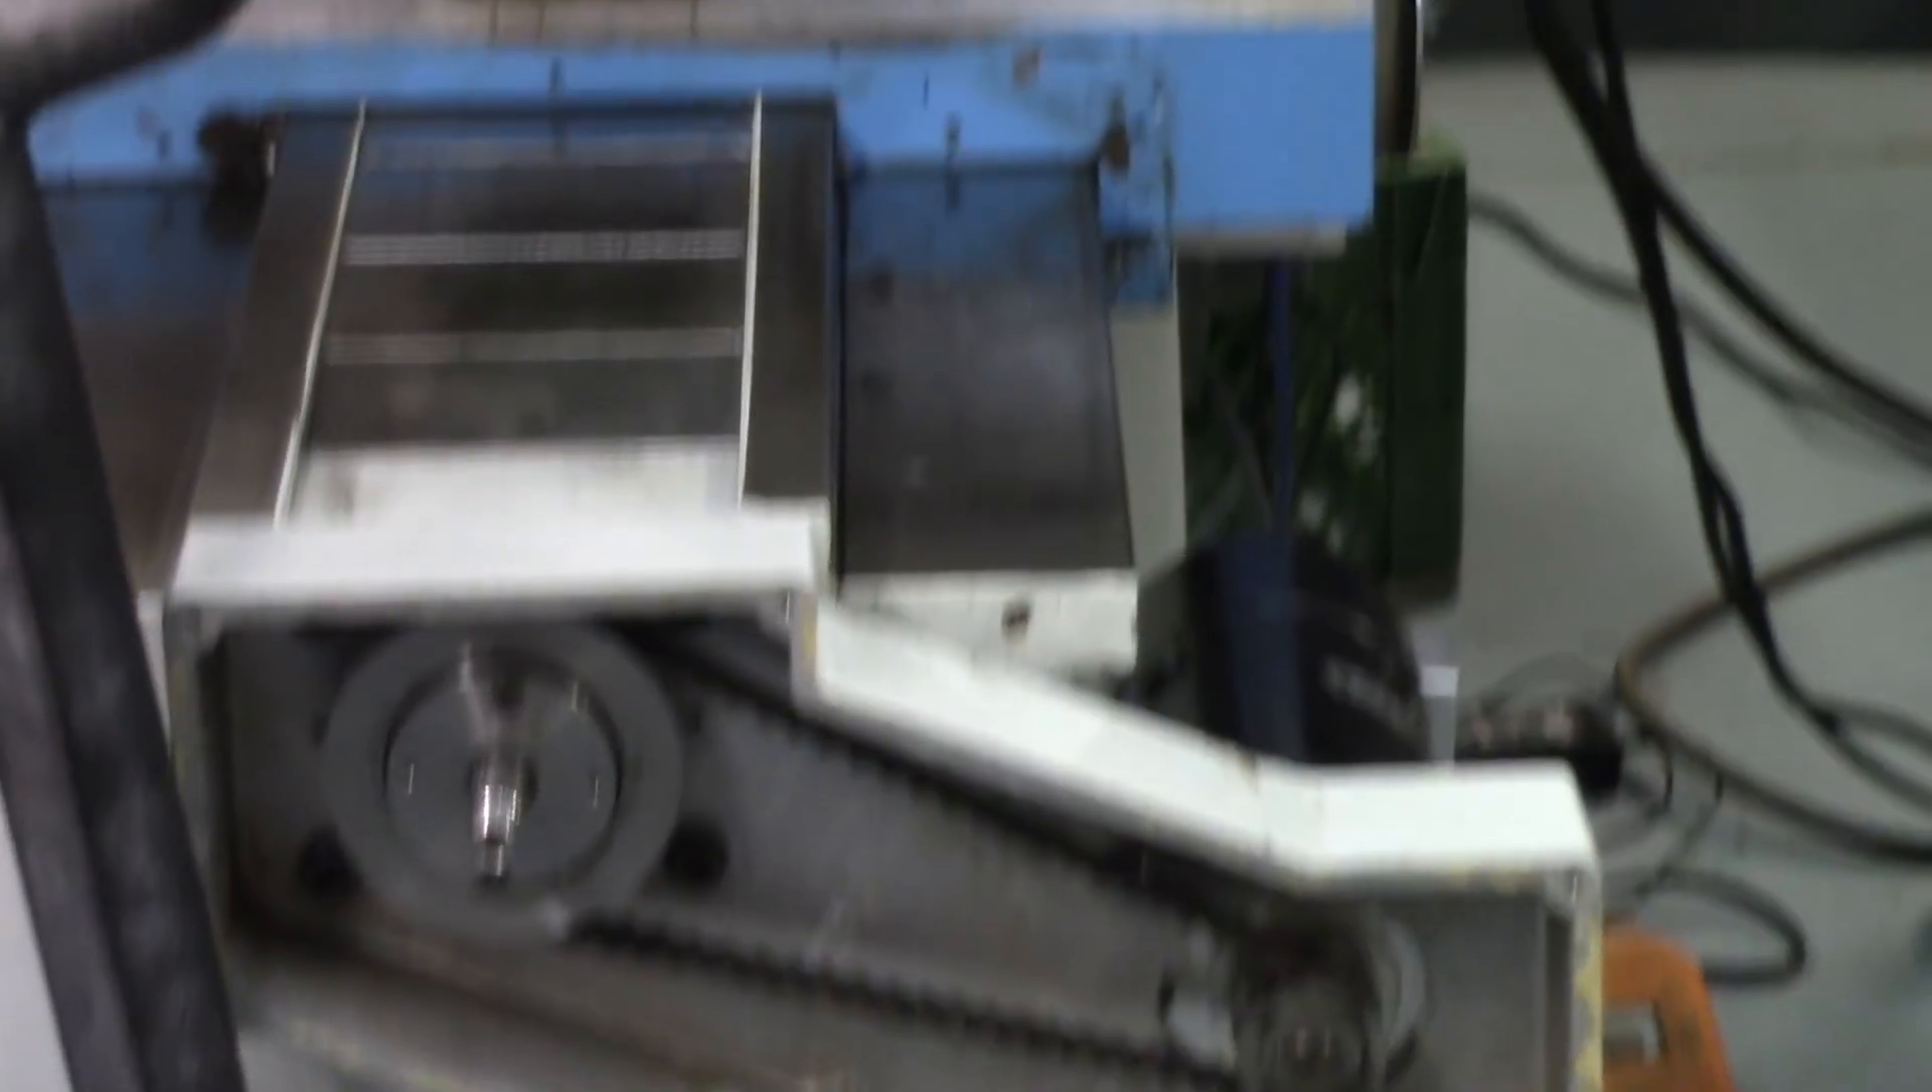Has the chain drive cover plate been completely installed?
No.